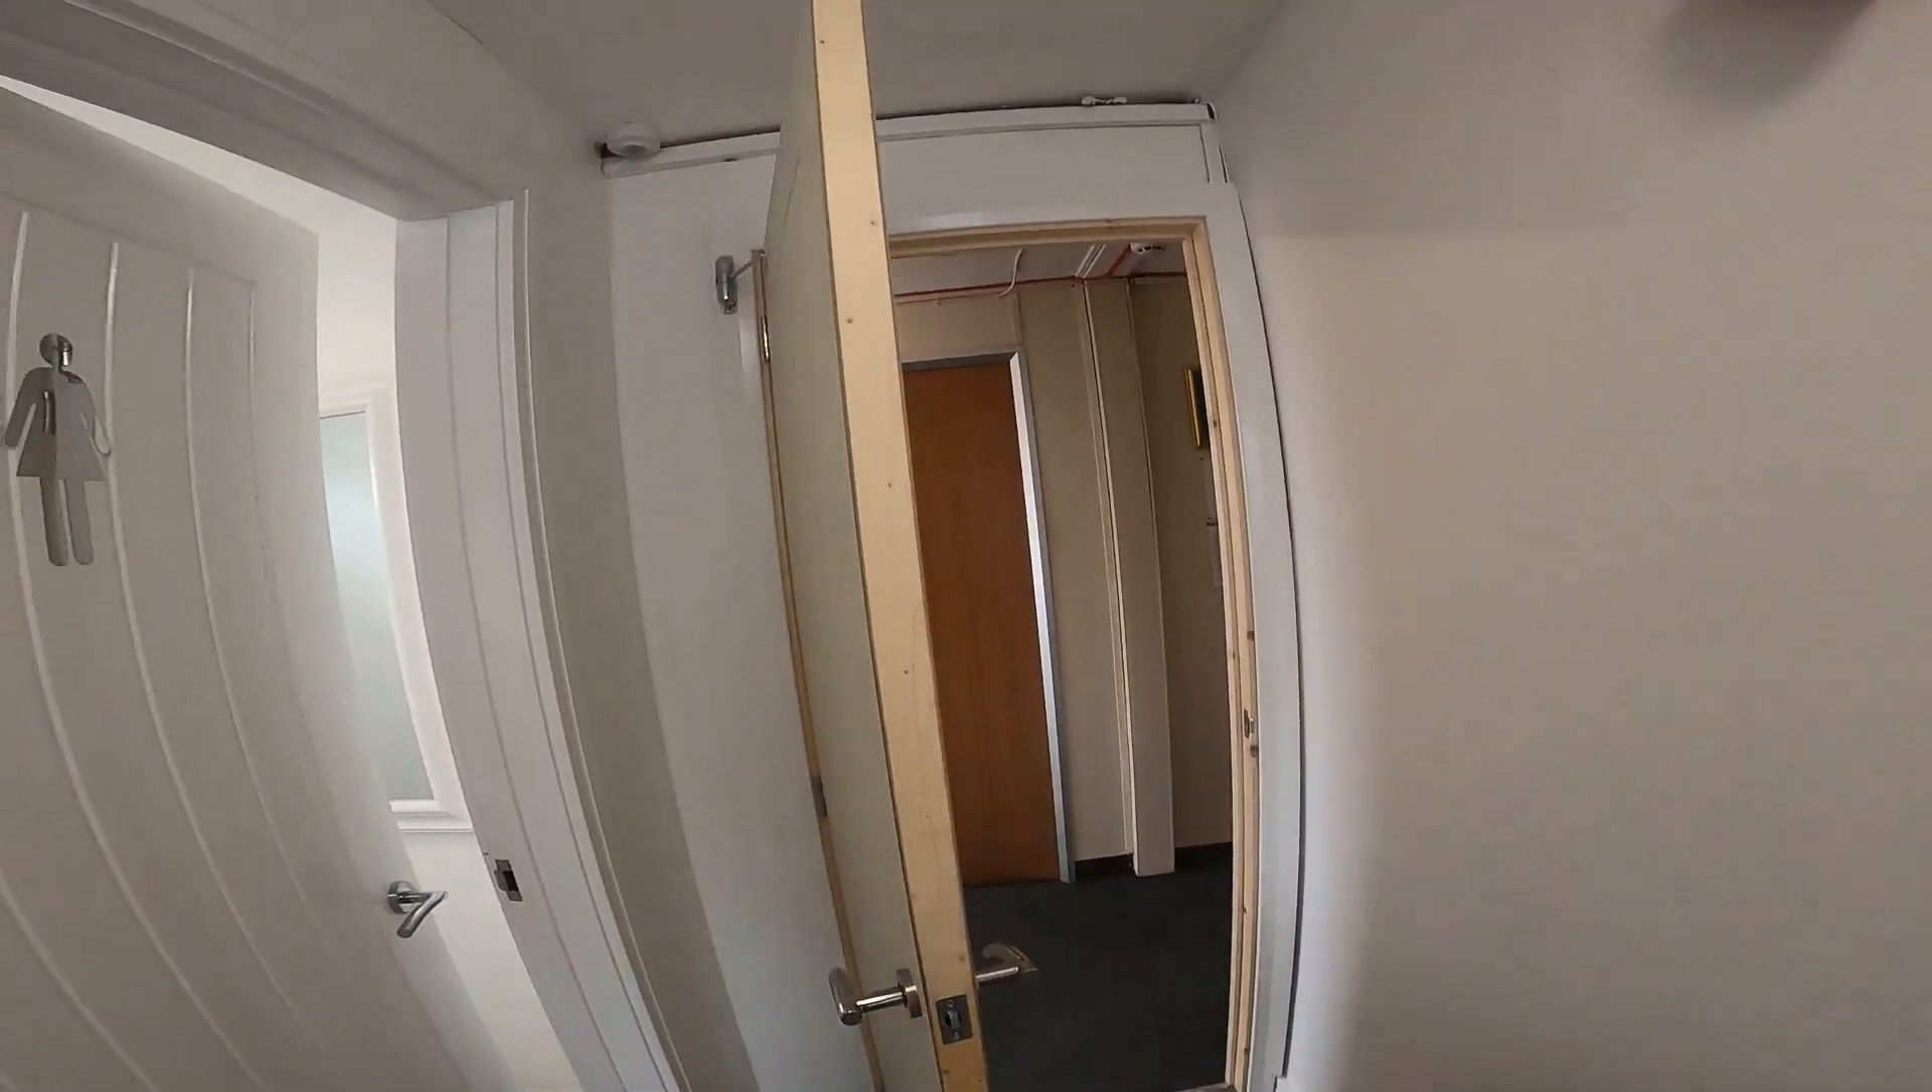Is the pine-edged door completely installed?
Yes.